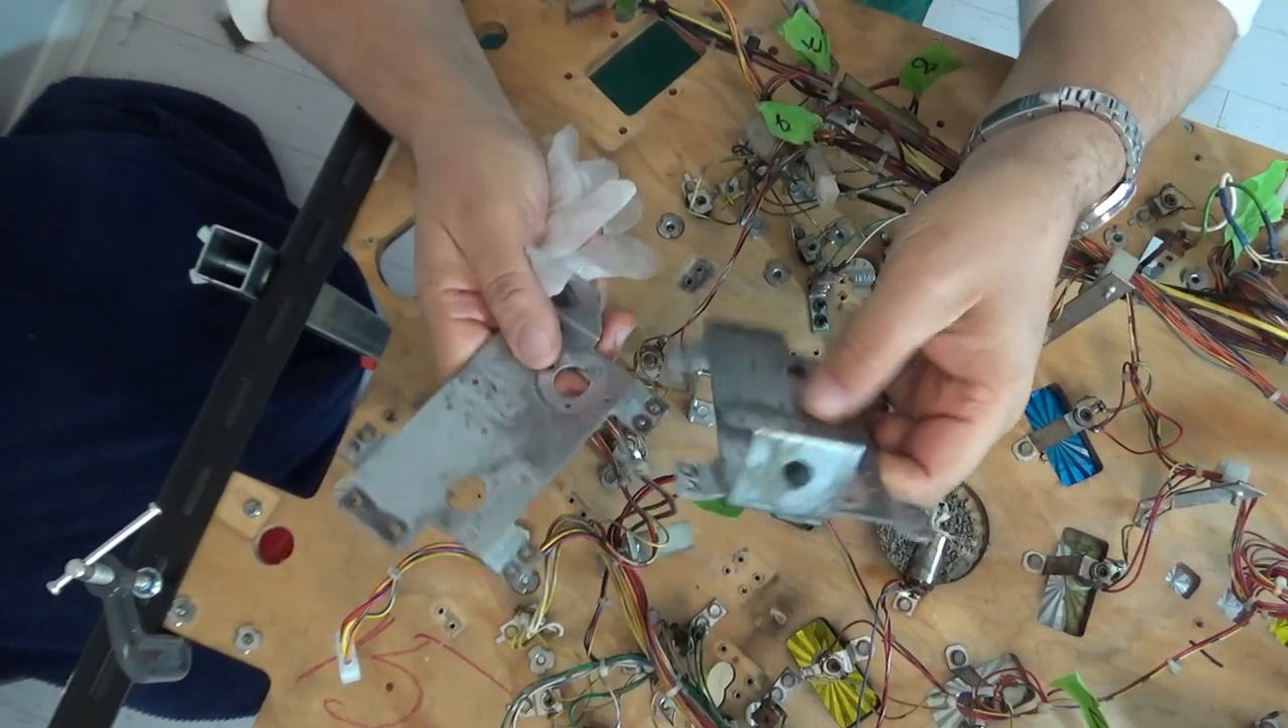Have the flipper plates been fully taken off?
Yes.